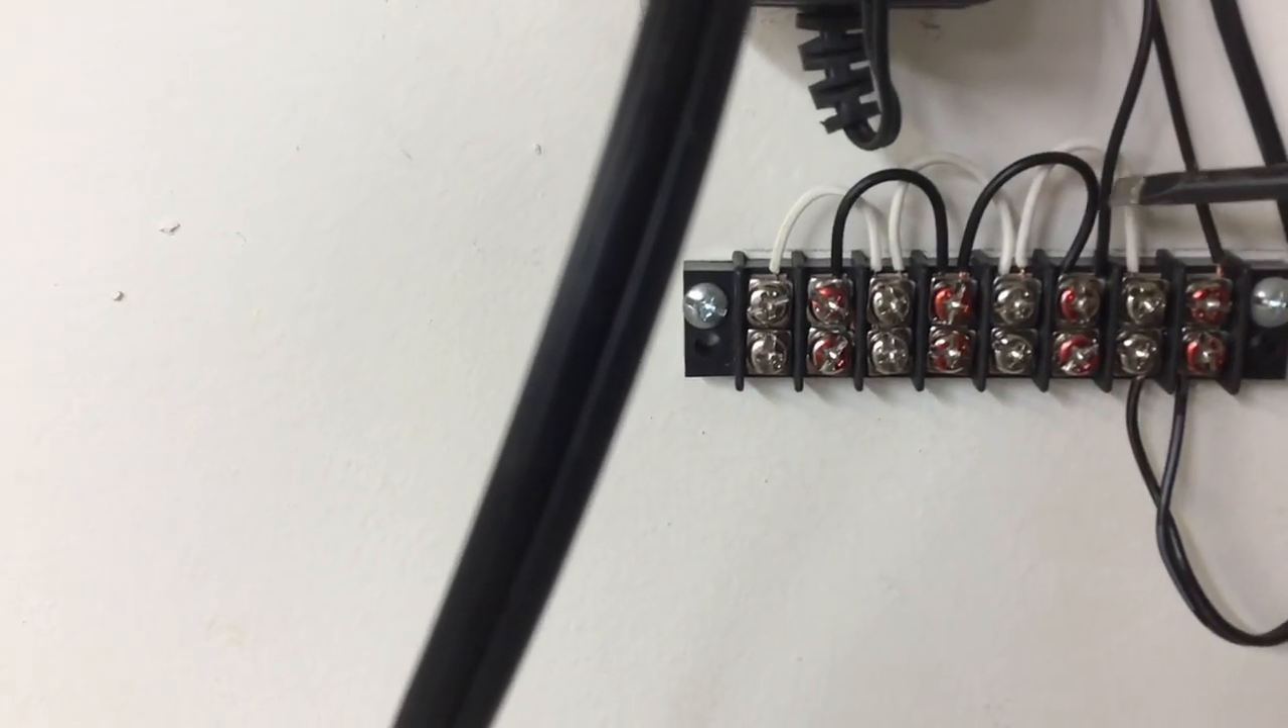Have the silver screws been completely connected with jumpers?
Yes.